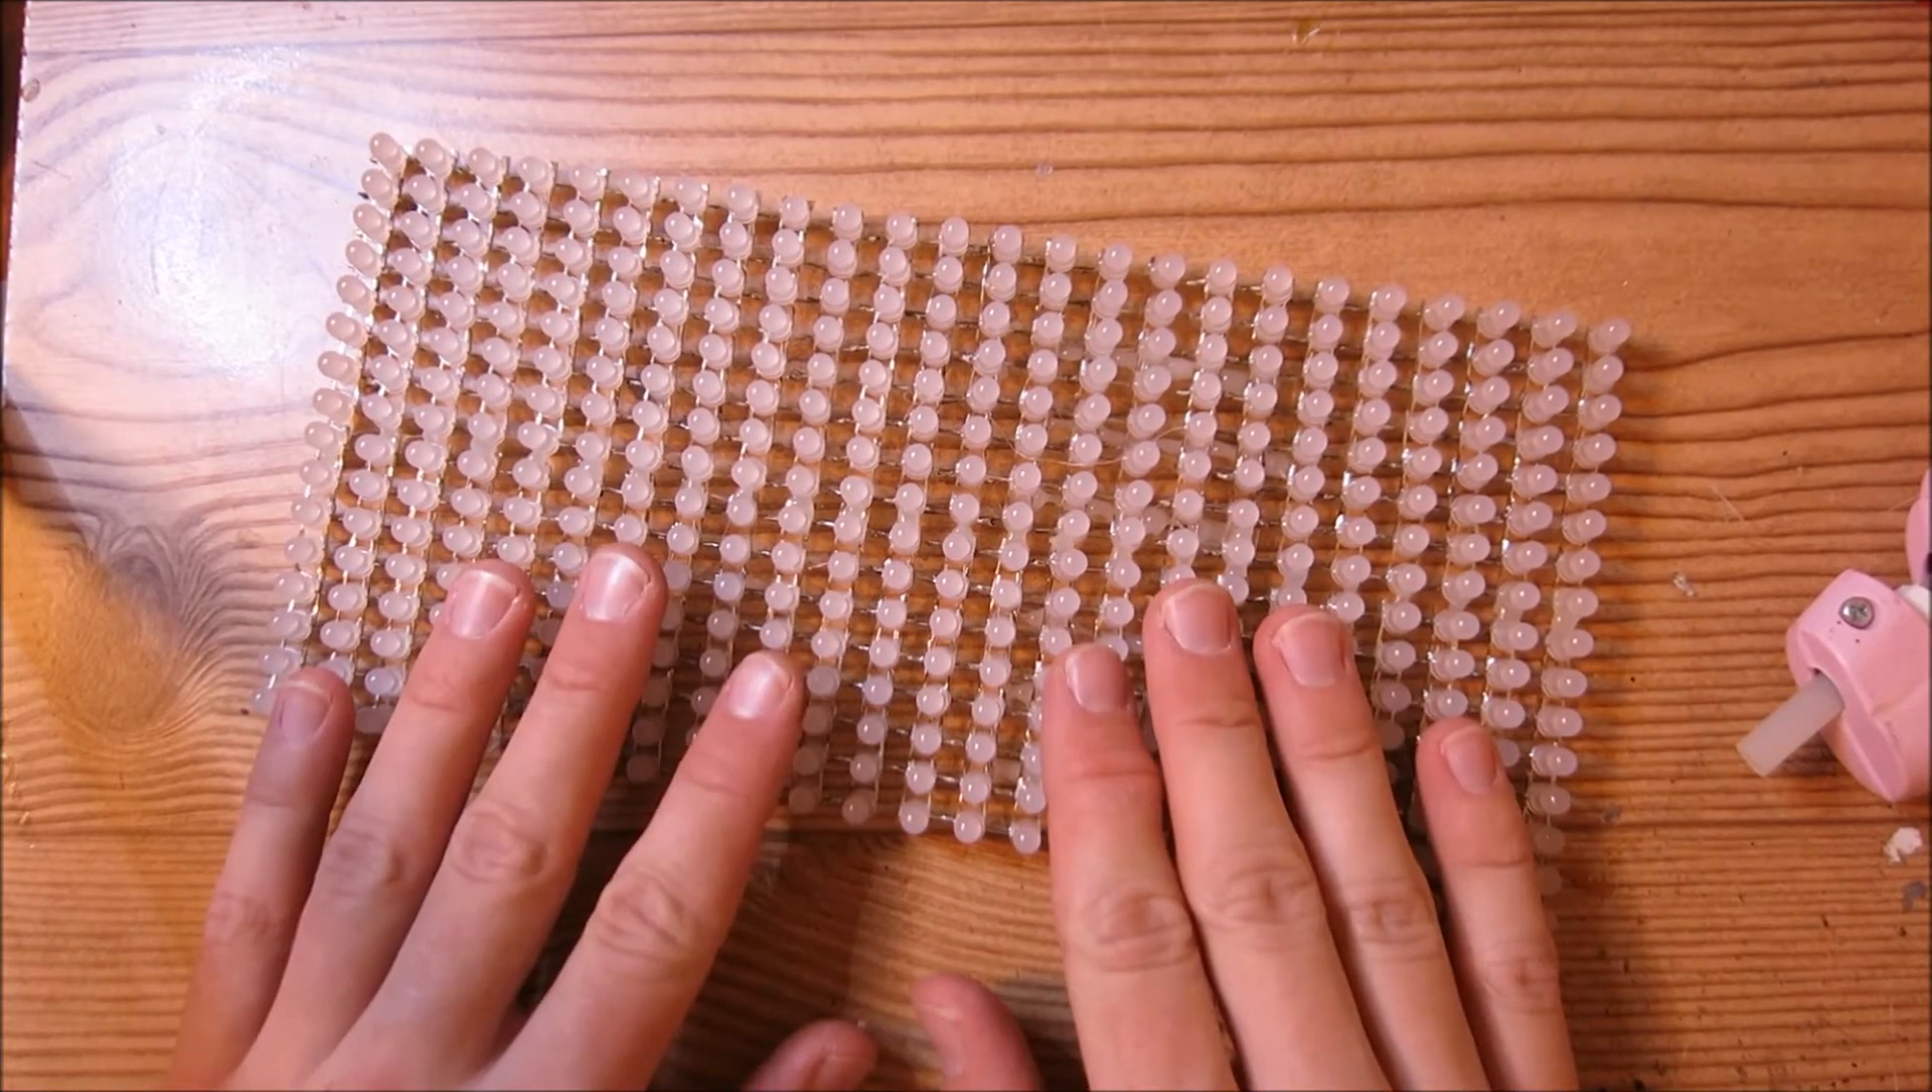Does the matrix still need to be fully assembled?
No.